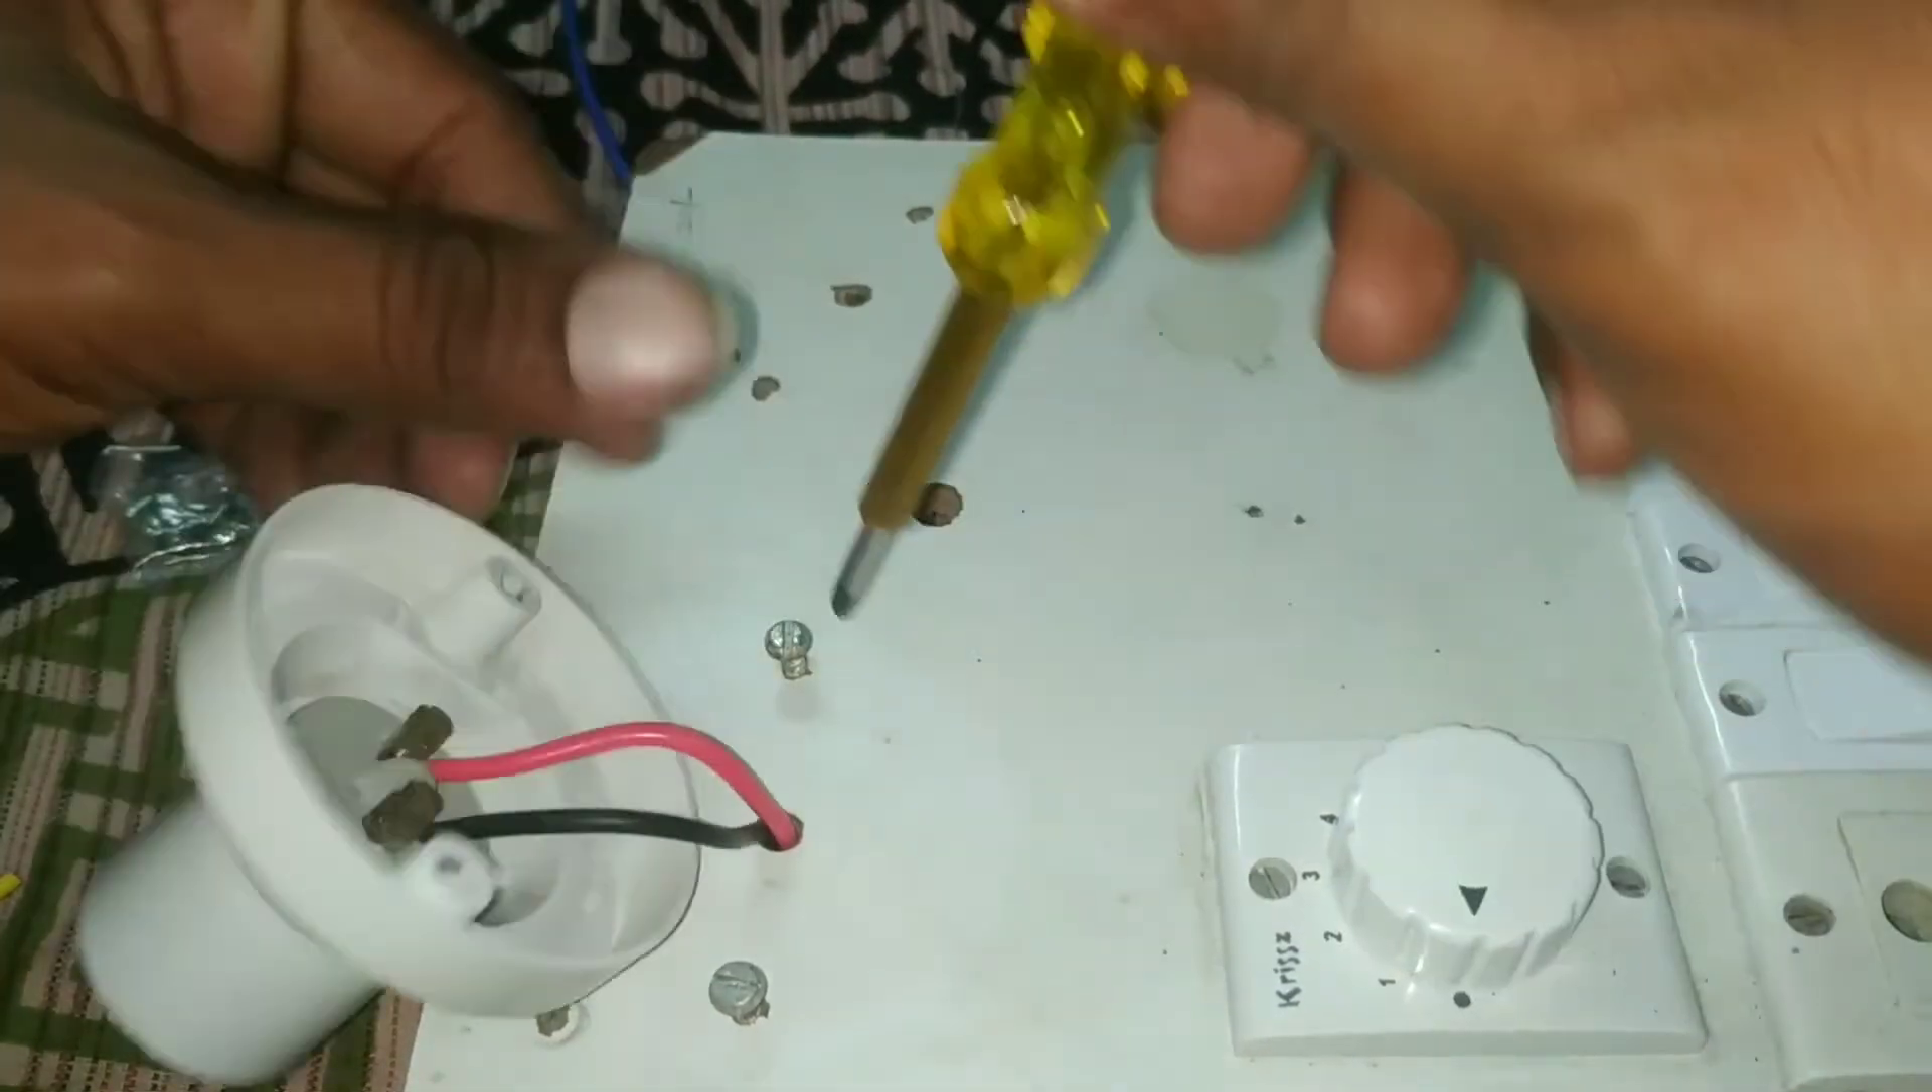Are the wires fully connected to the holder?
Yes.